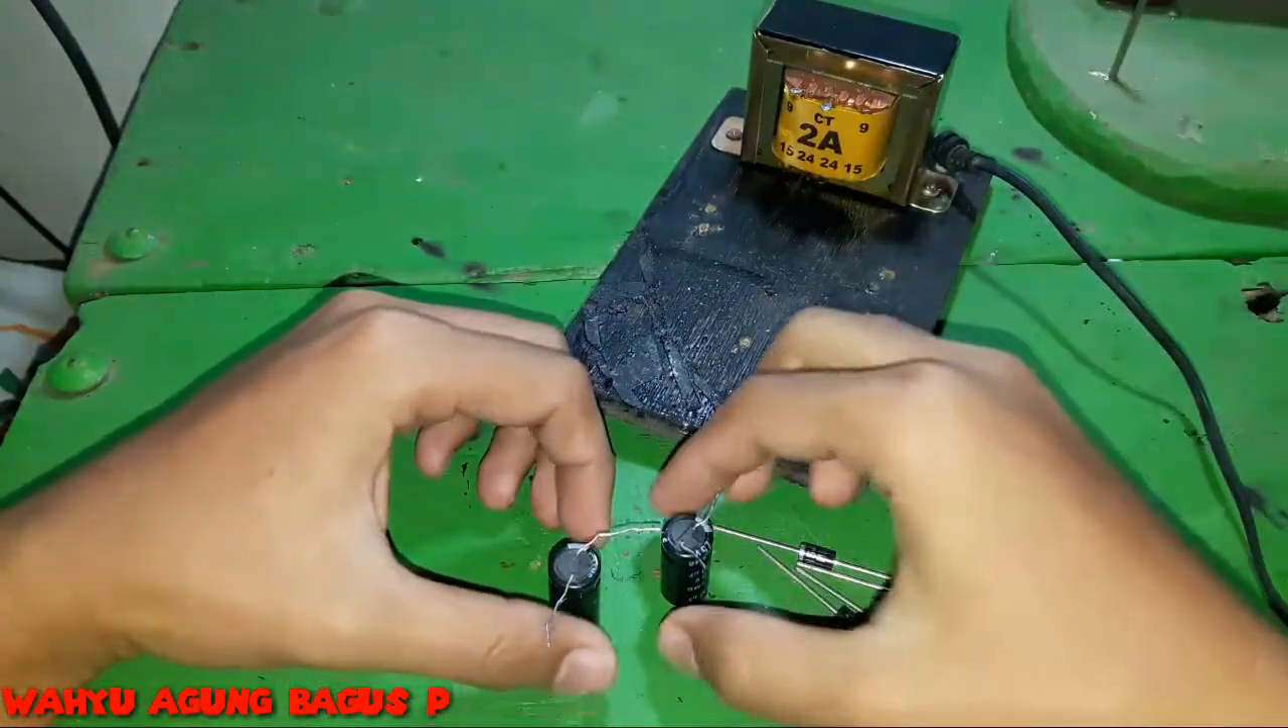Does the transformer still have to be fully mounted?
No.